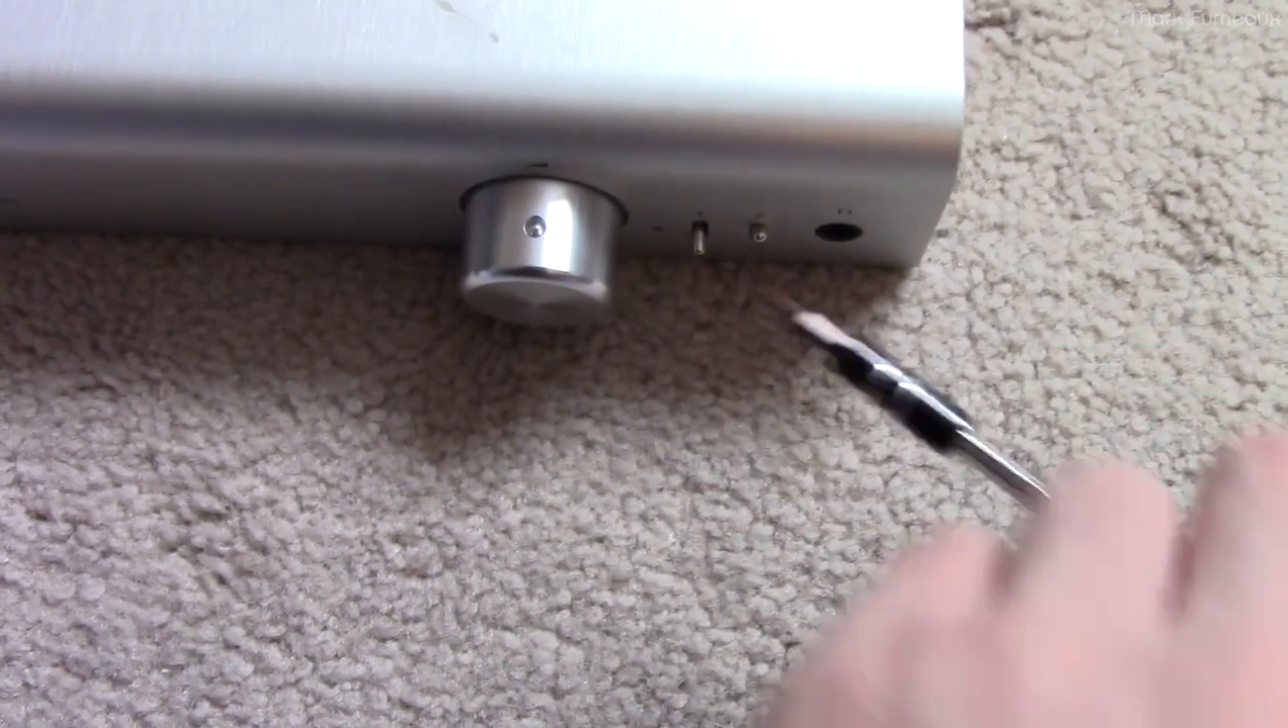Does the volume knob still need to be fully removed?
Yes.